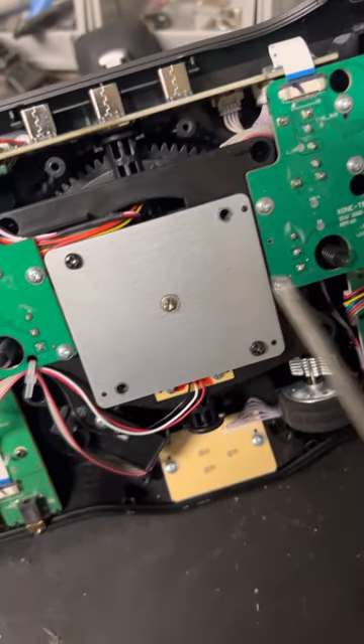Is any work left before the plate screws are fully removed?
Yes.